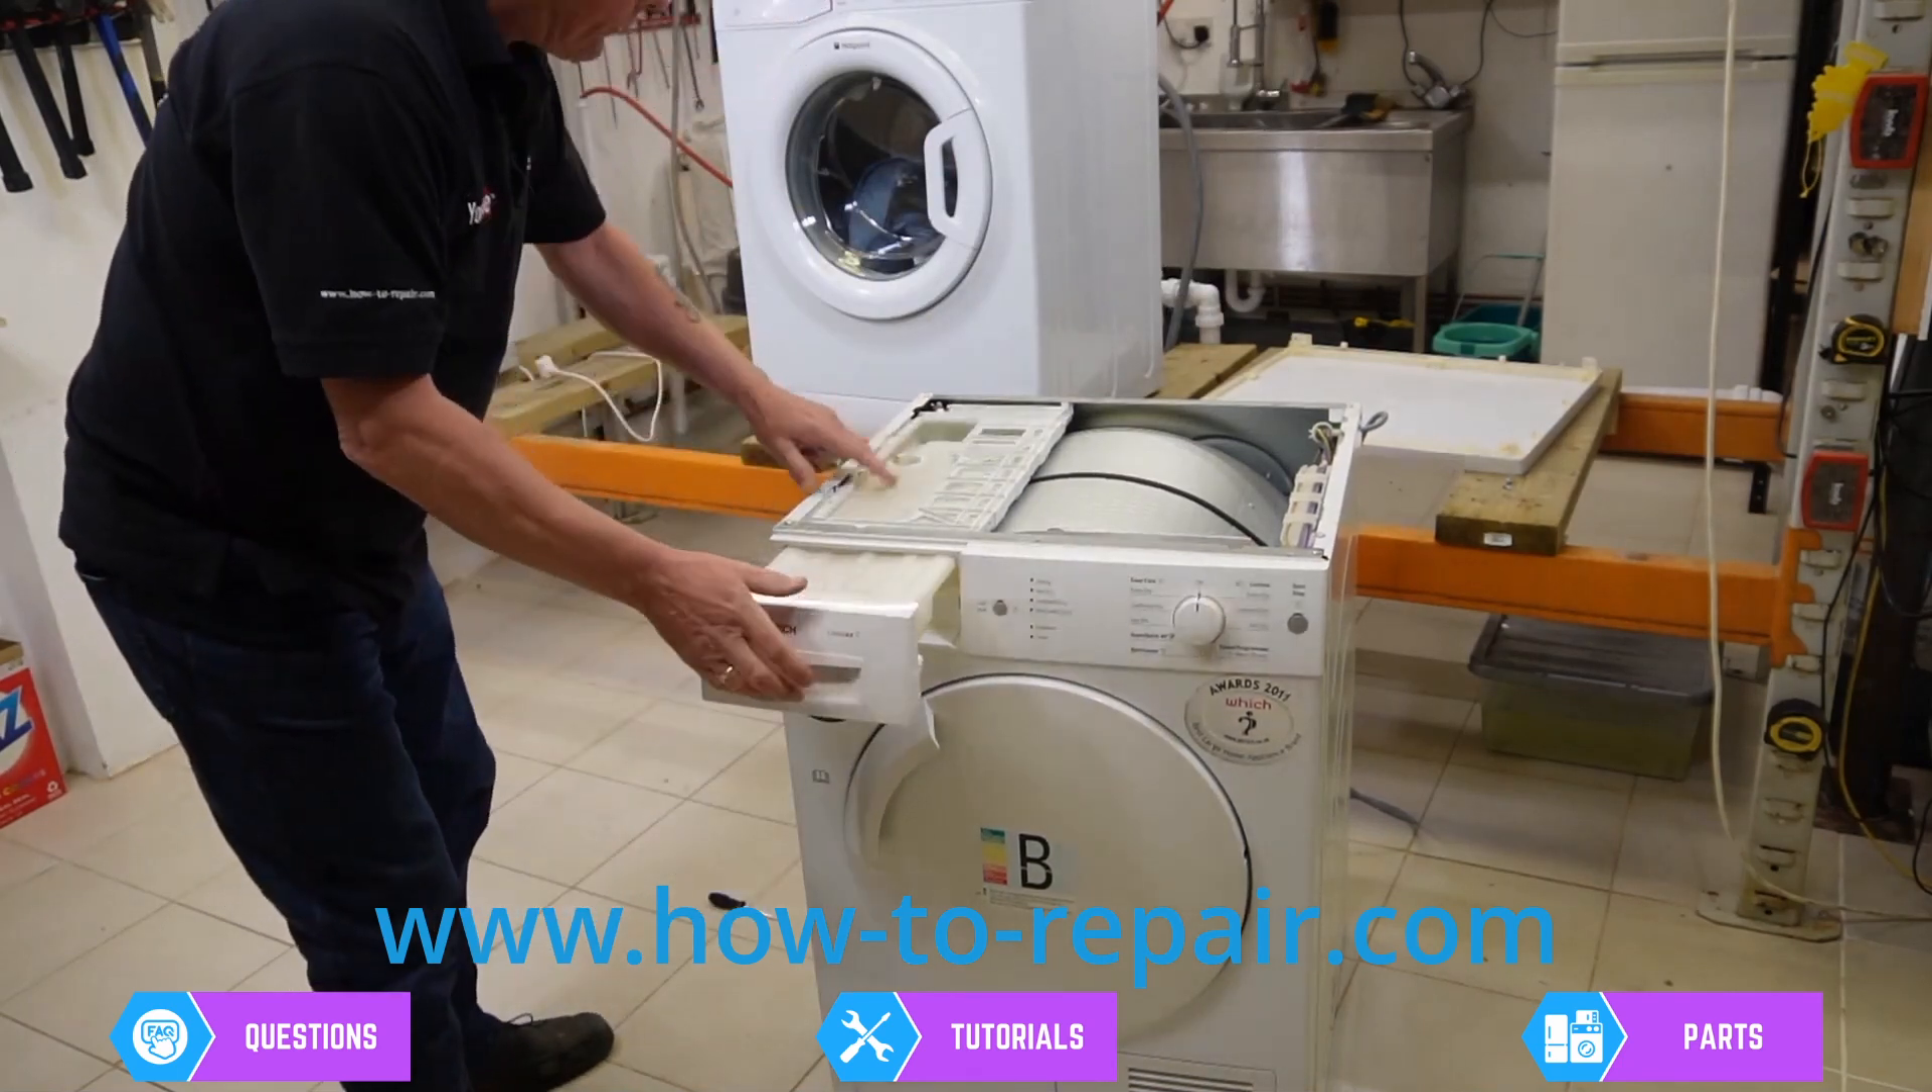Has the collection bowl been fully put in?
No.